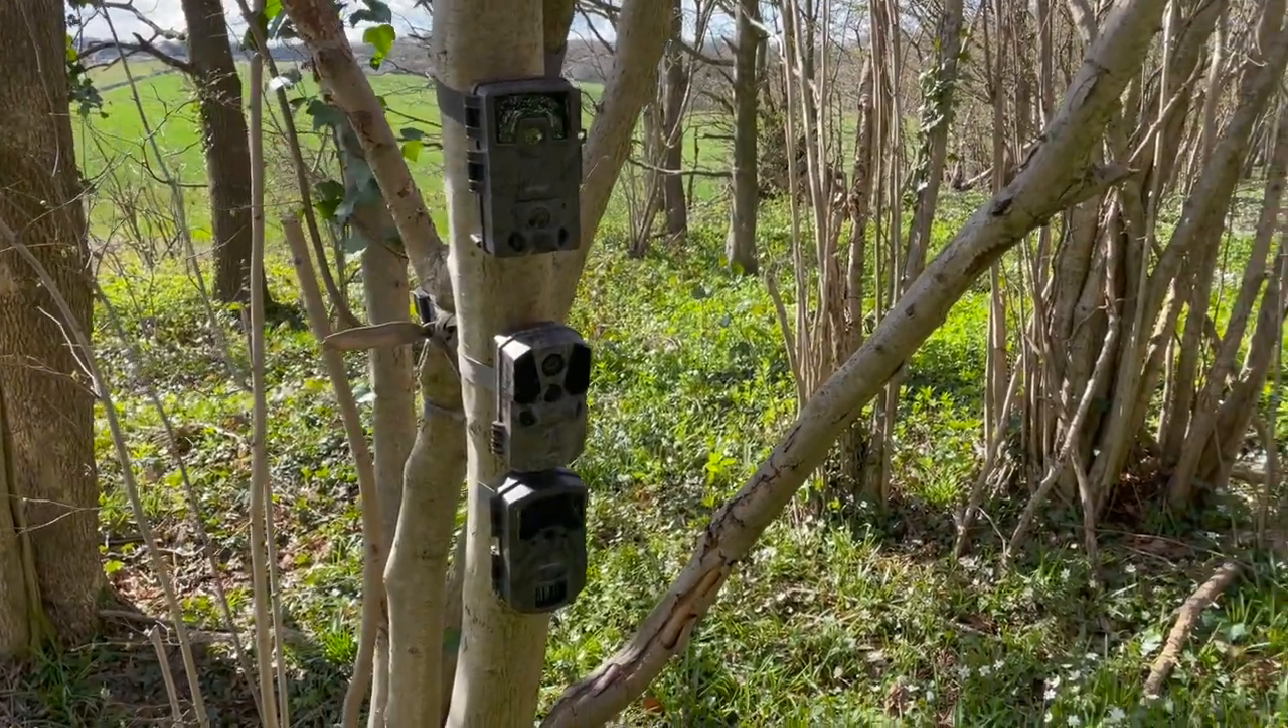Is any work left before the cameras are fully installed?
No.